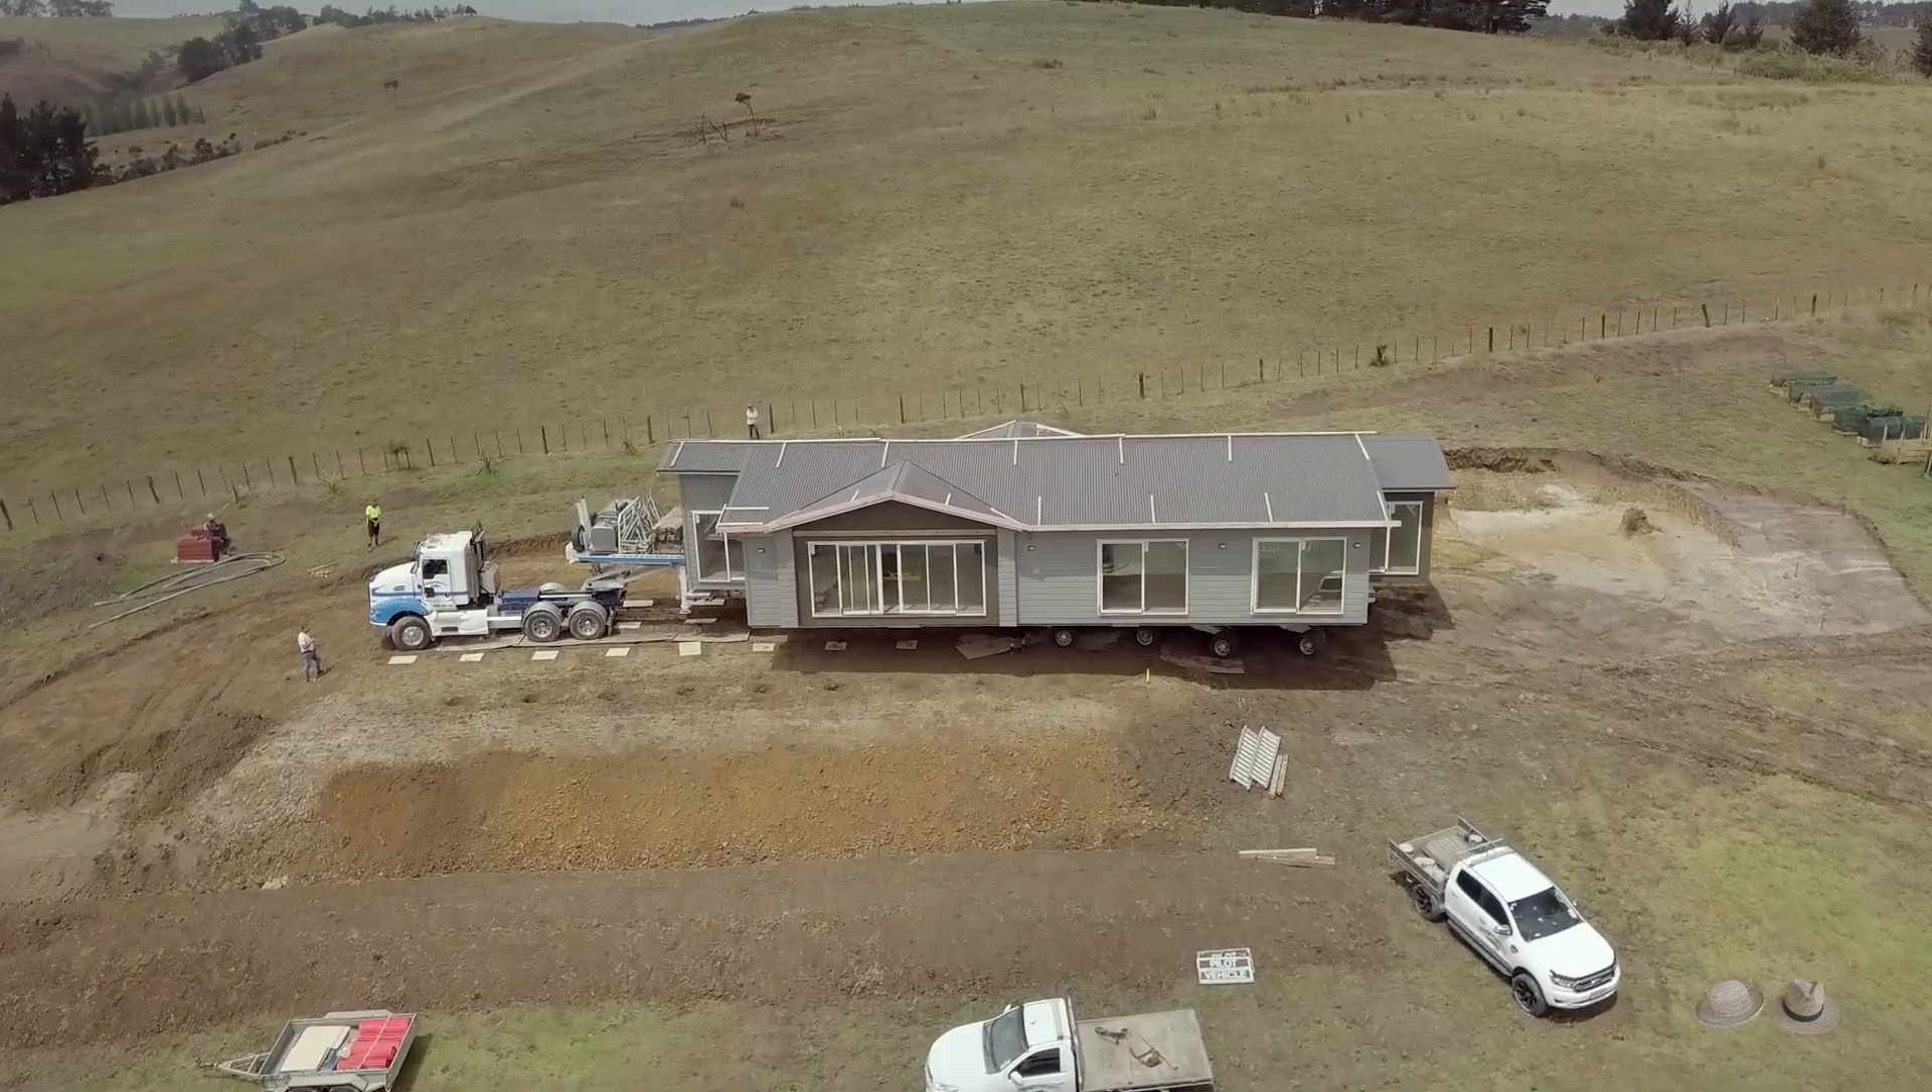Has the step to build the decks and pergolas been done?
No.